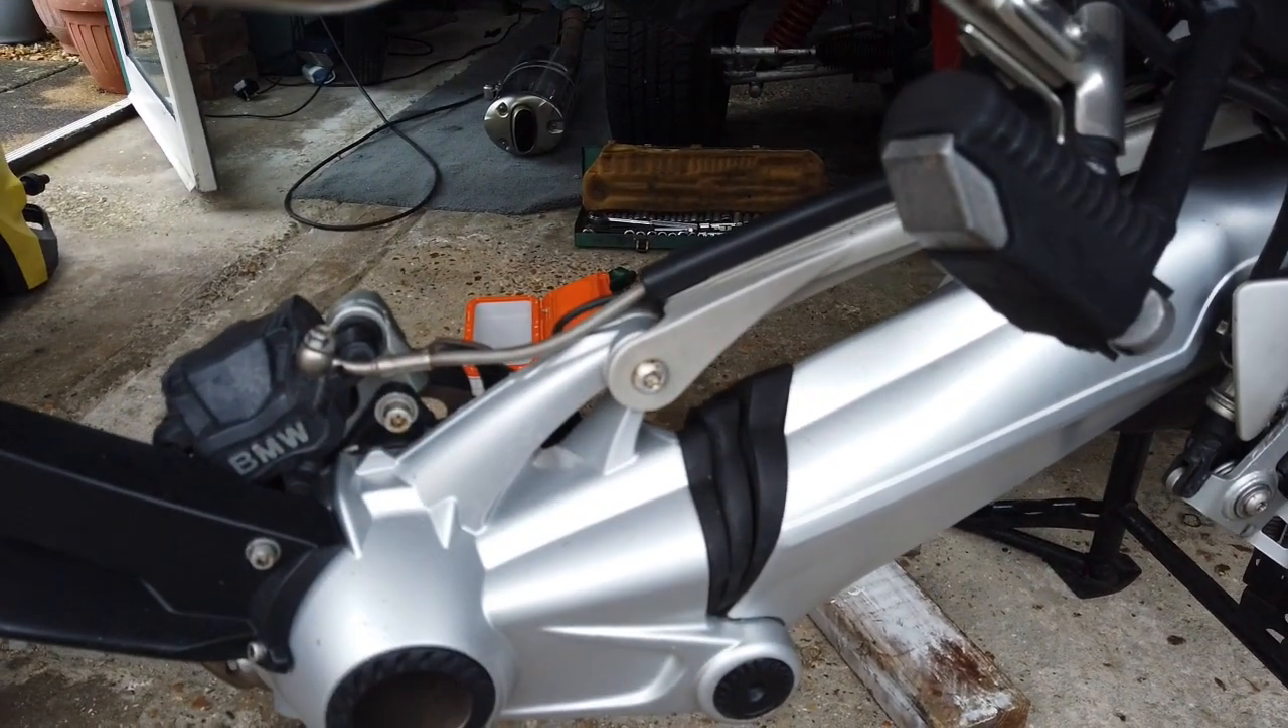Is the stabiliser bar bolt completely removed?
No.